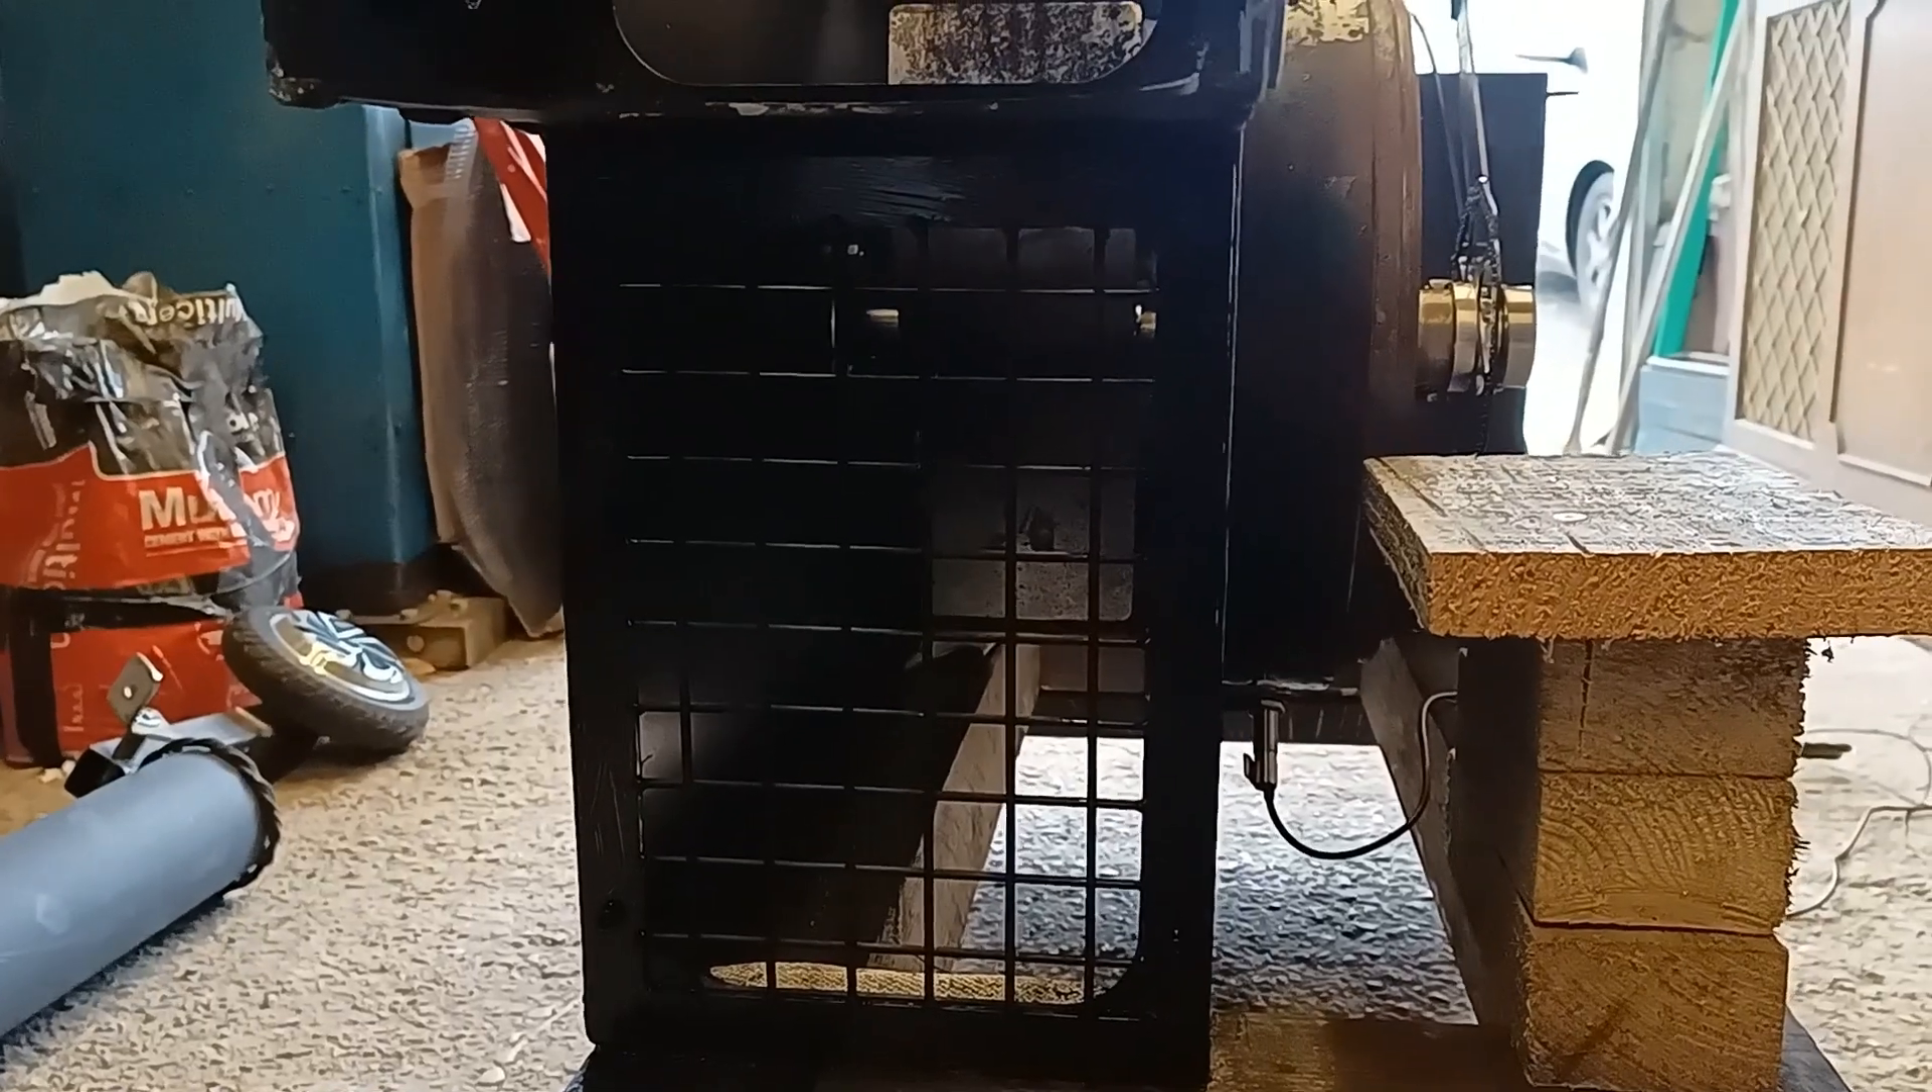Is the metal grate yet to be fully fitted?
No.